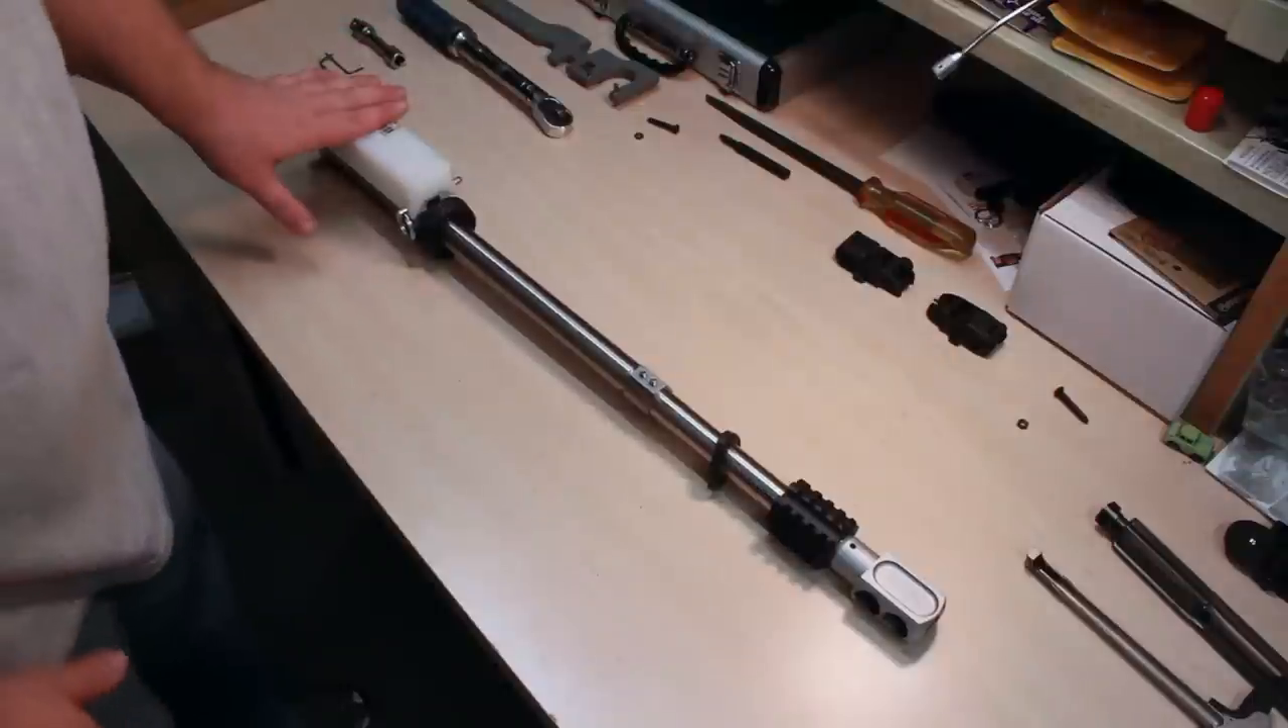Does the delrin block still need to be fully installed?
No.